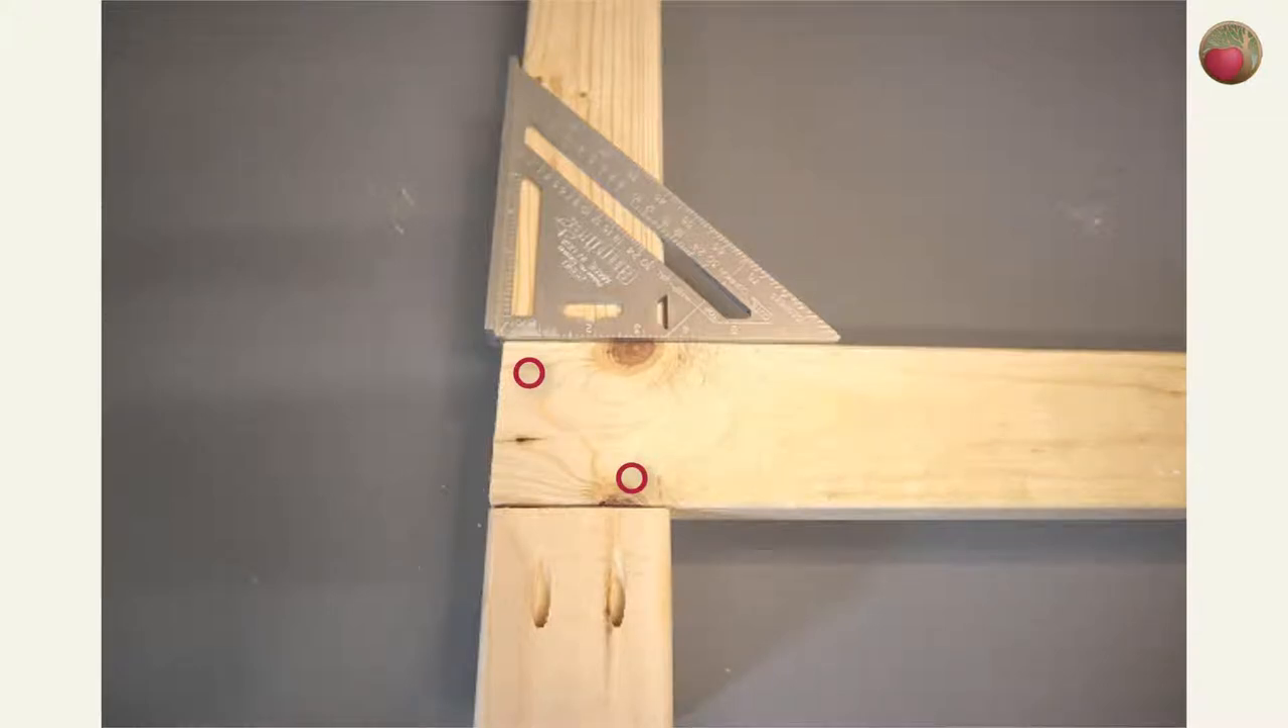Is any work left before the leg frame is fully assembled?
Yes.